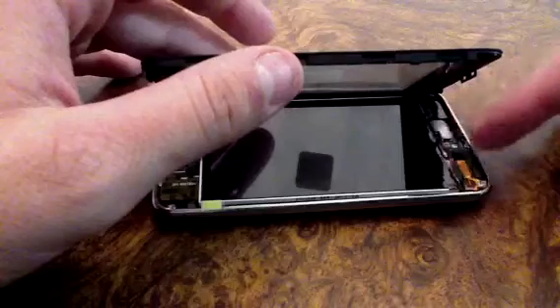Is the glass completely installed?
No.